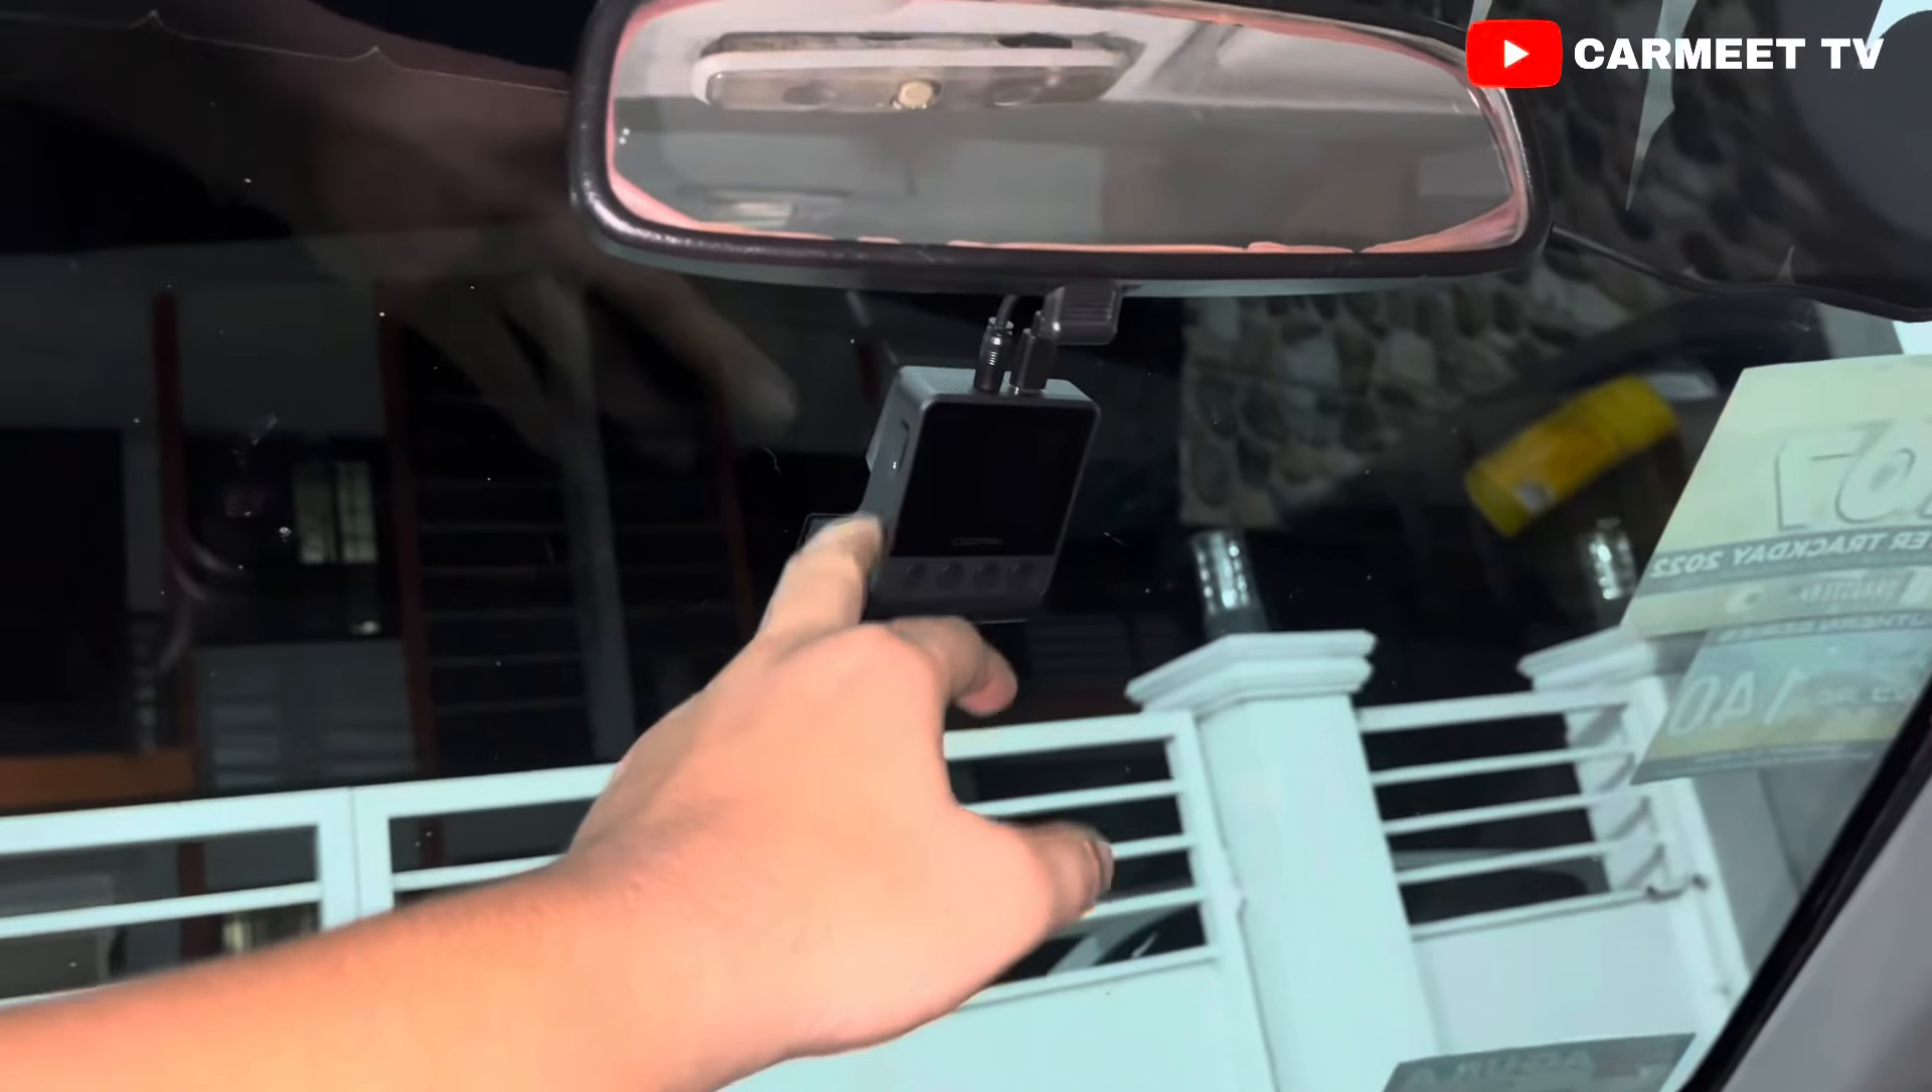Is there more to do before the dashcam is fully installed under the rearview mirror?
No.